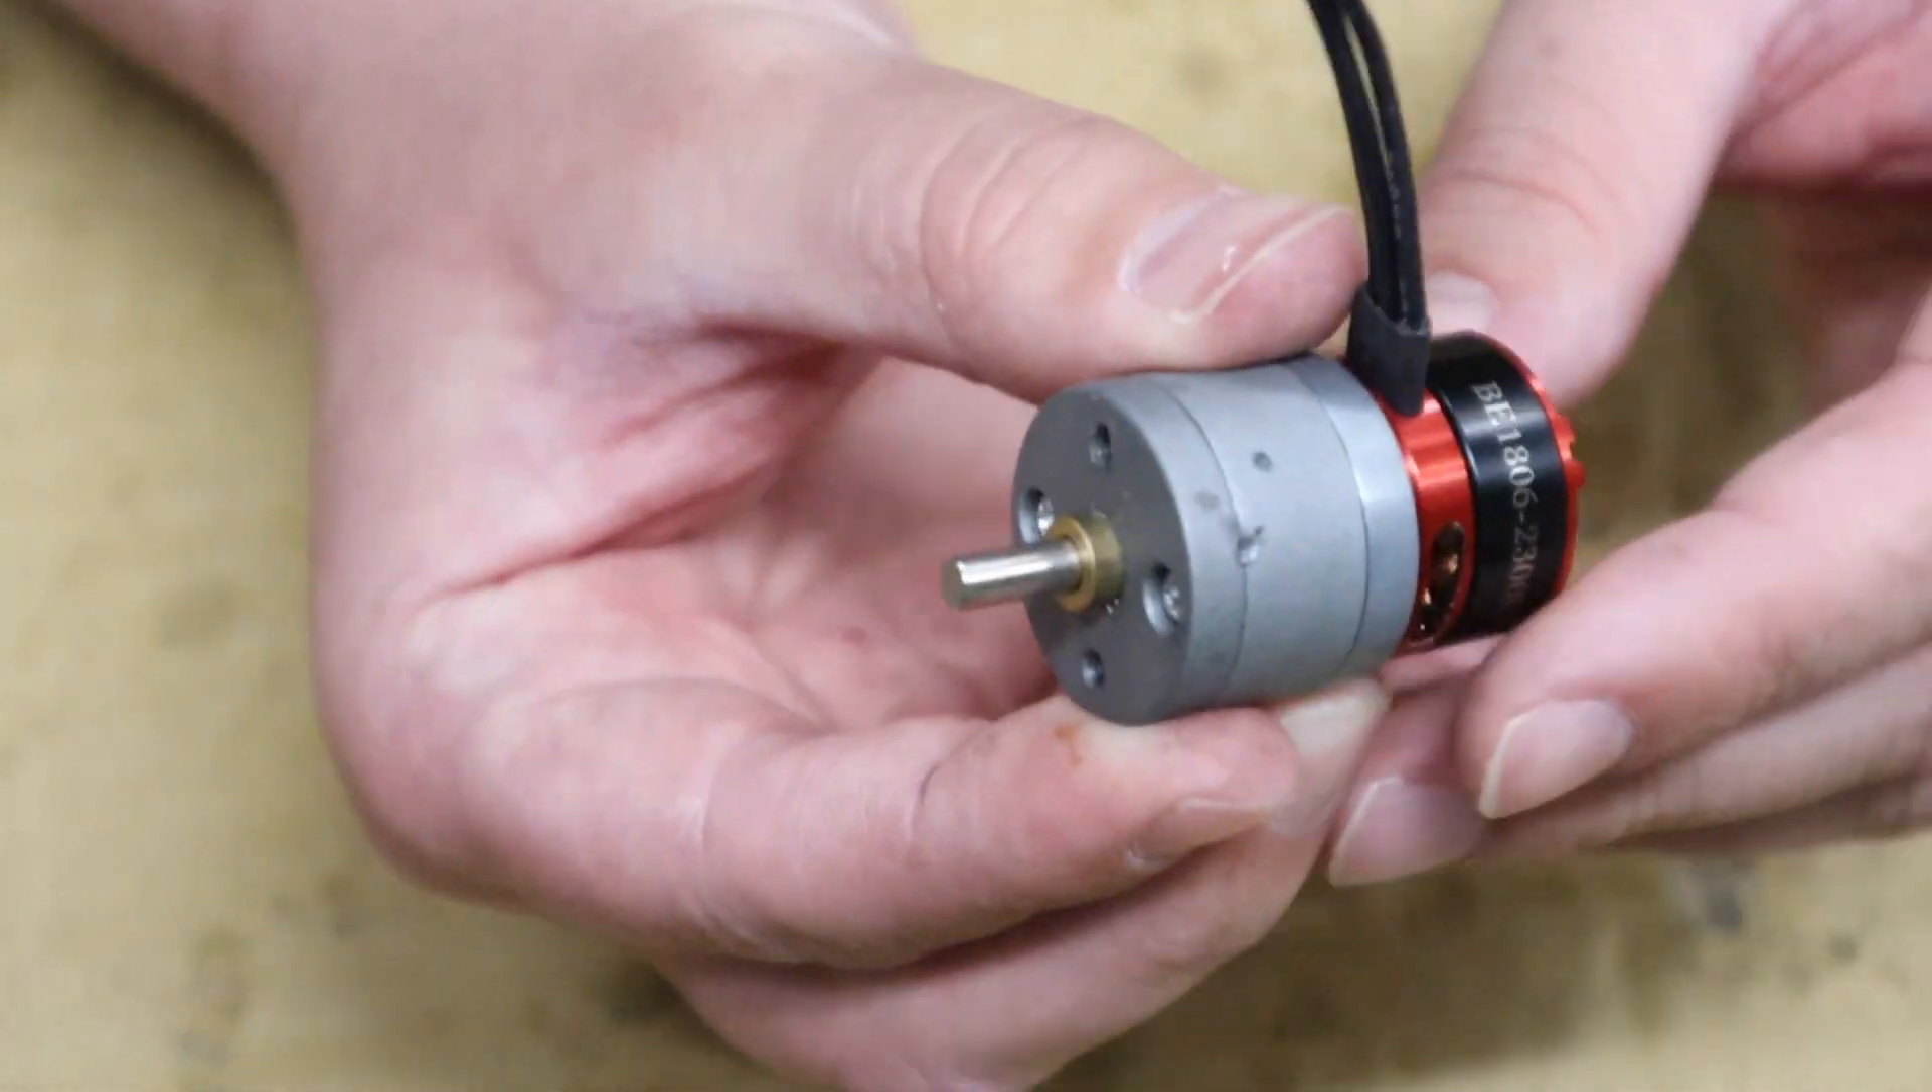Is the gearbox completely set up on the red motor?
Yes.